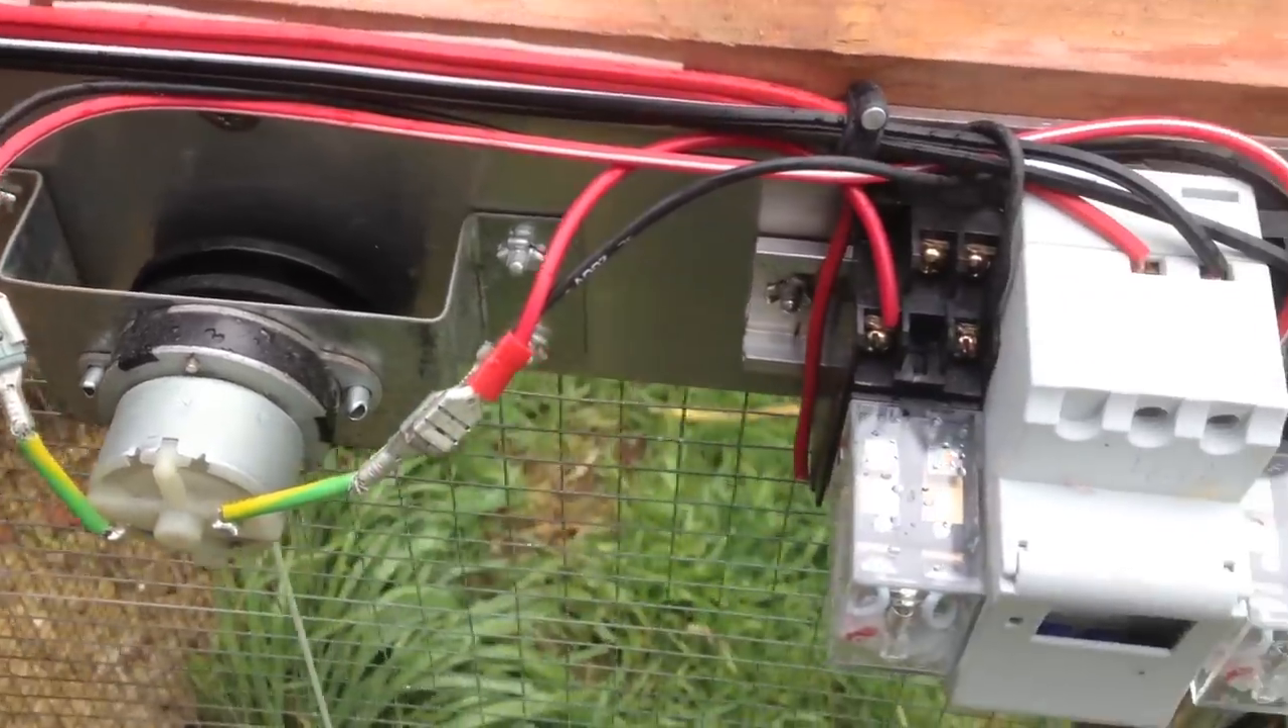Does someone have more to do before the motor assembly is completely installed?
No.